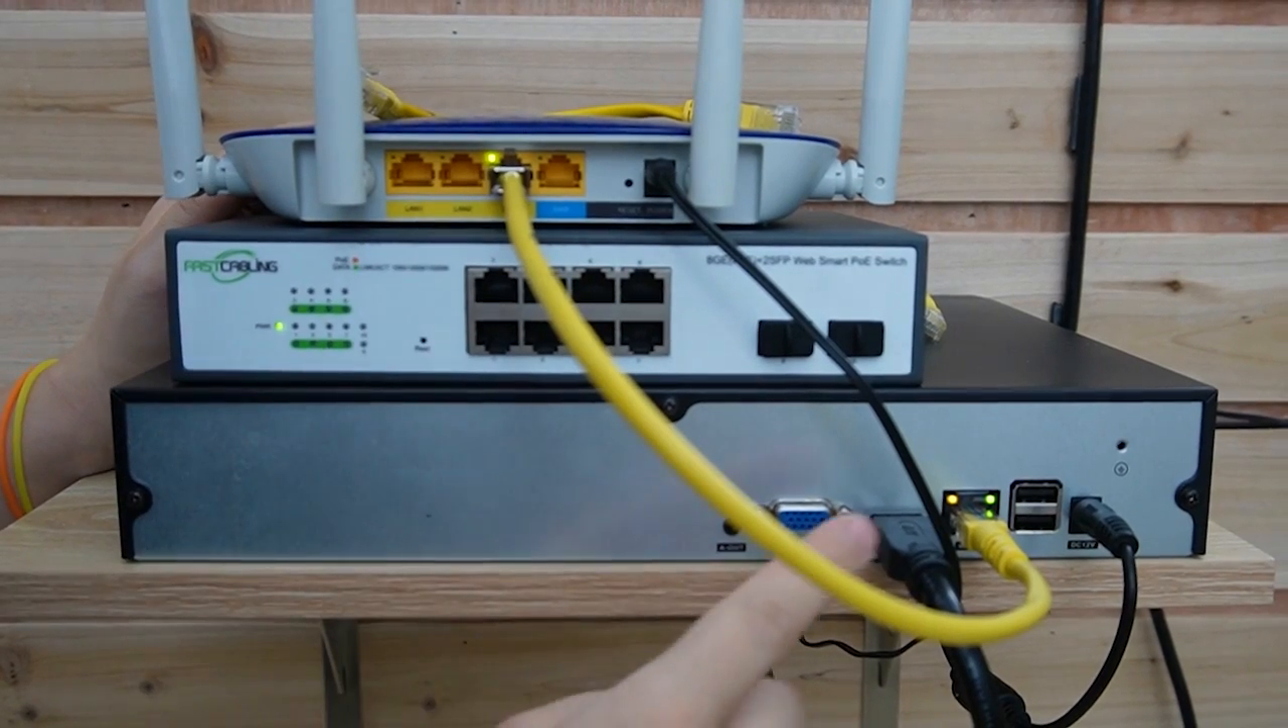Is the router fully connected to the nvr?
Yes.